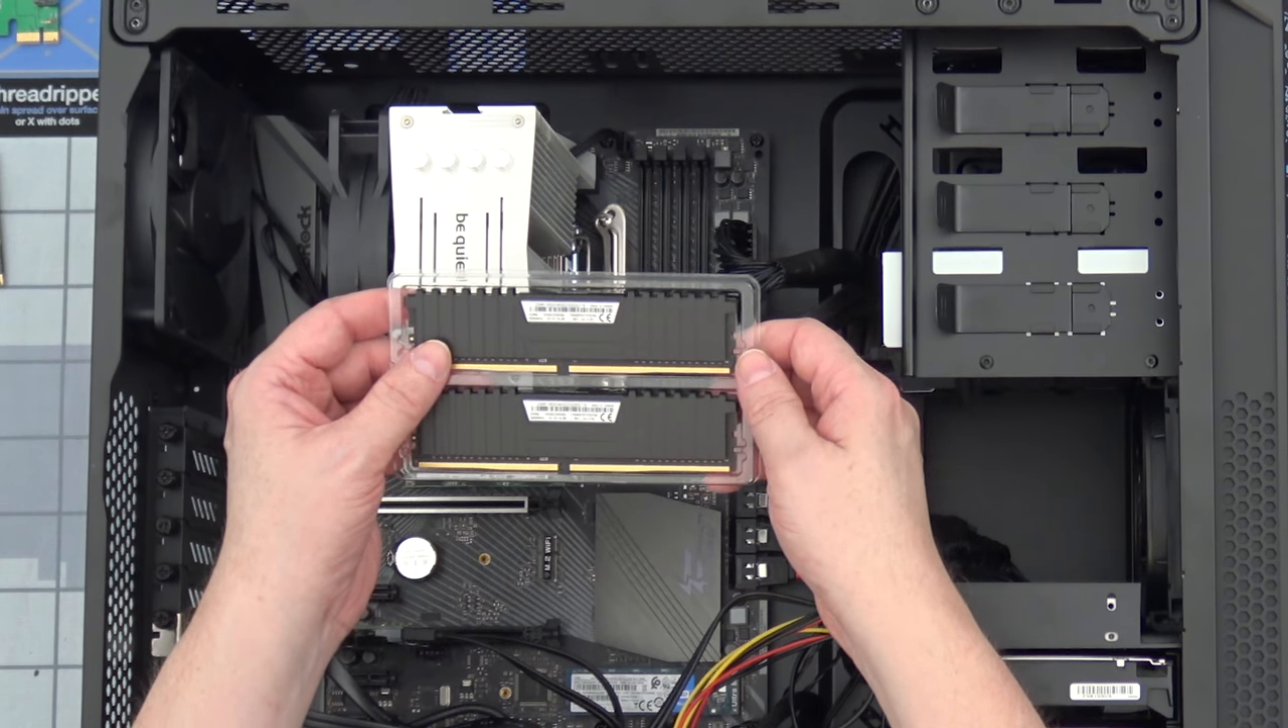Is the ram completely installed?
No.